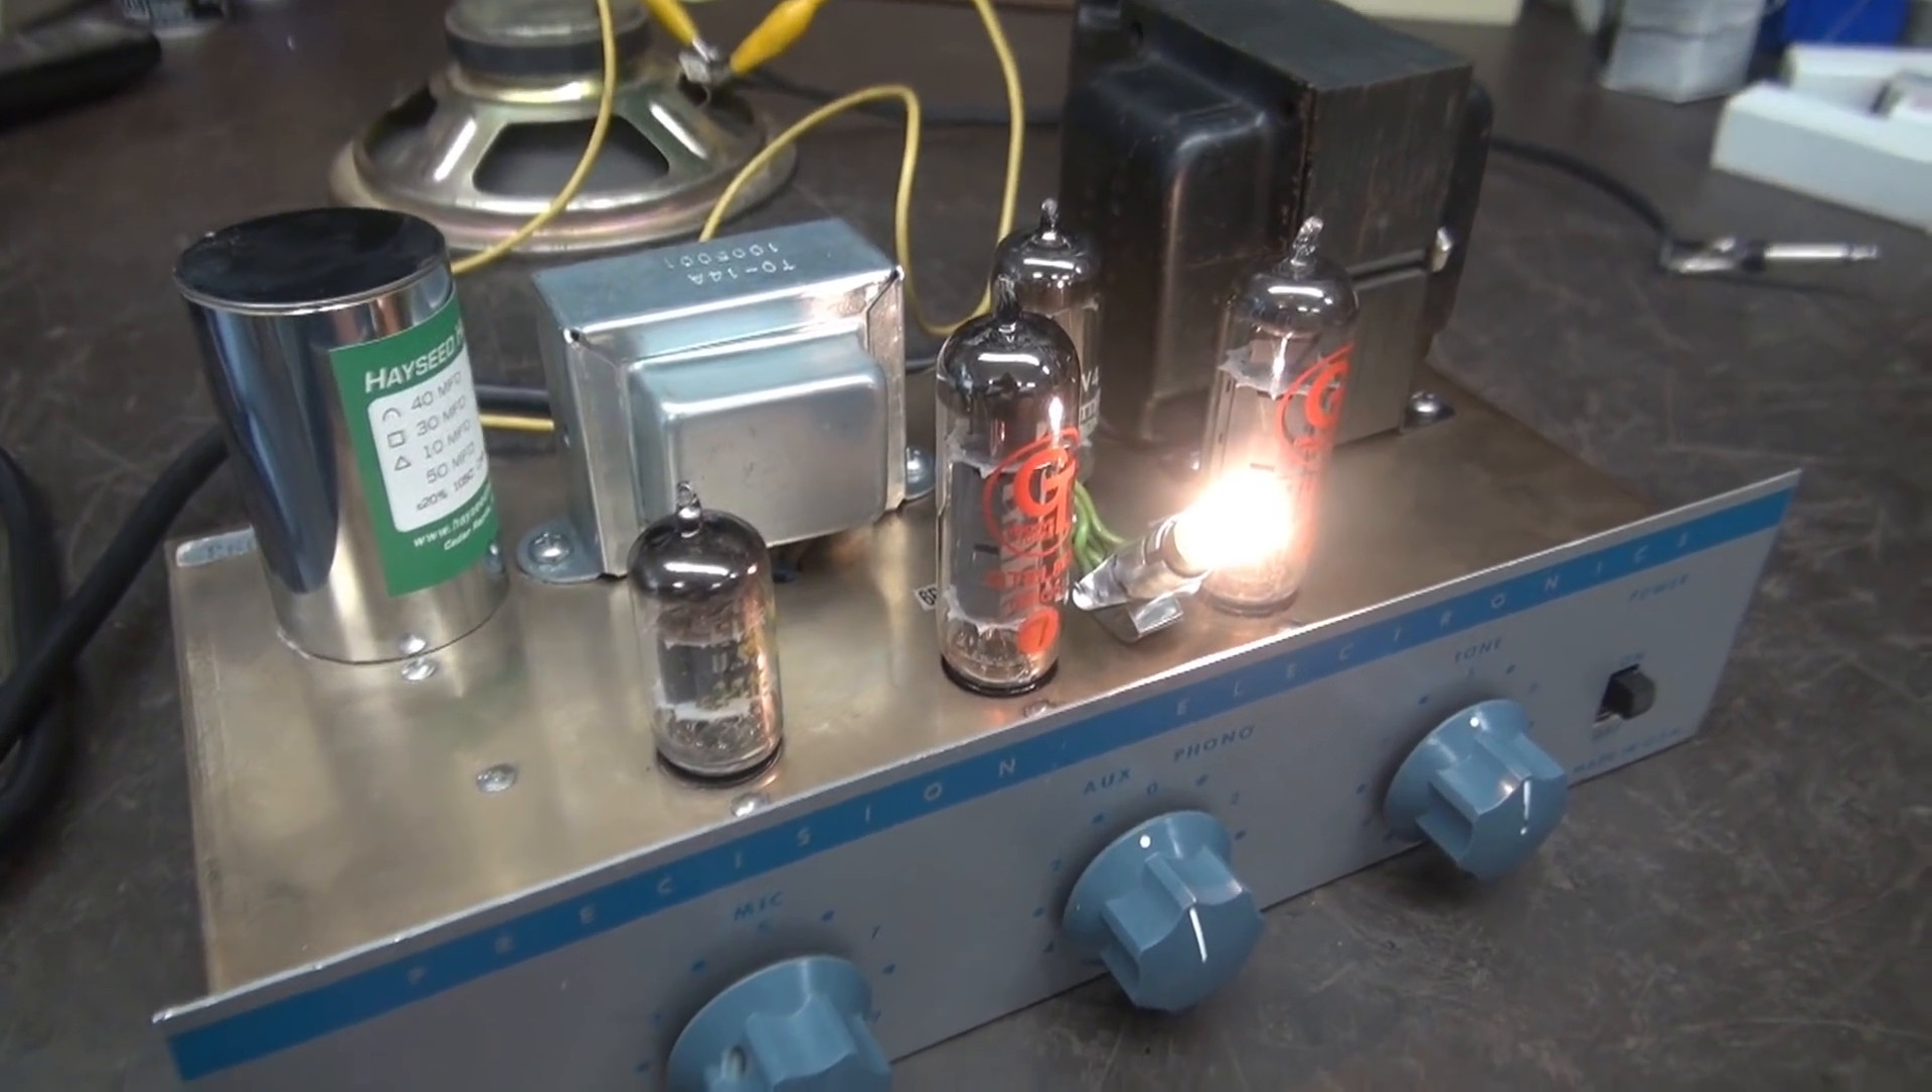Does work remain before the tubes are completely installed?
No.